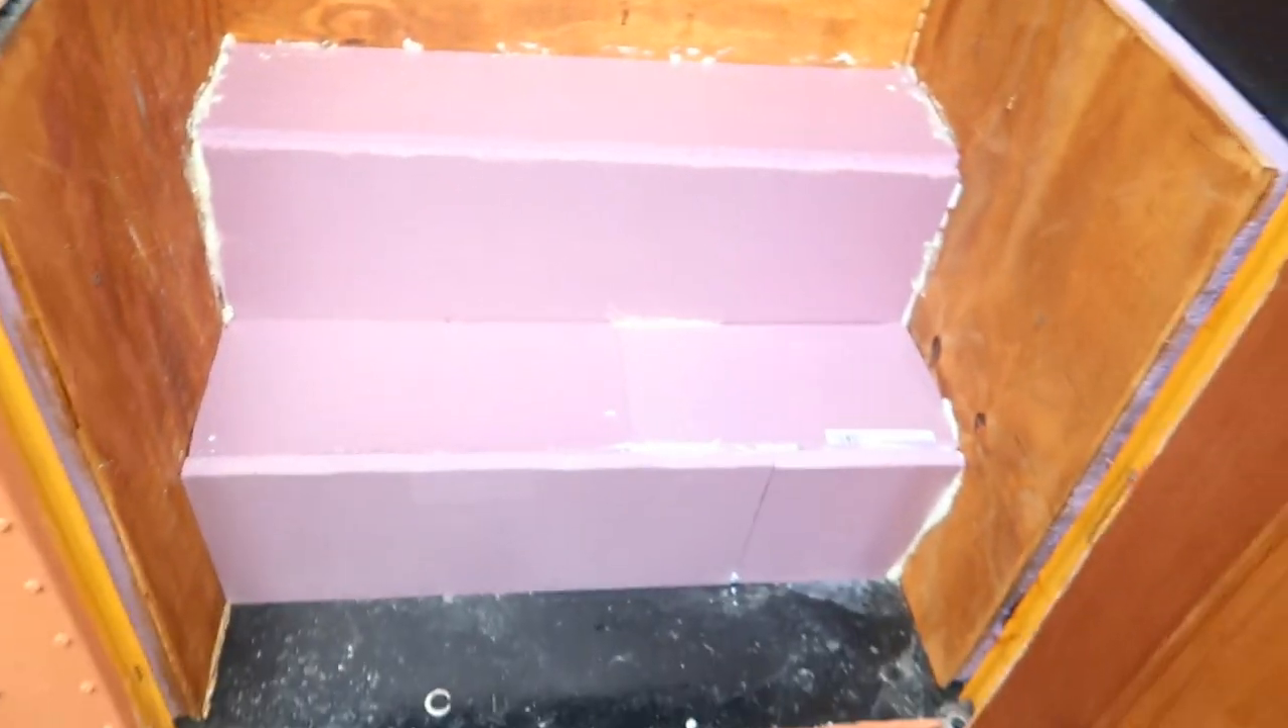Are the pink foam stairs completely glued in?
Yes.